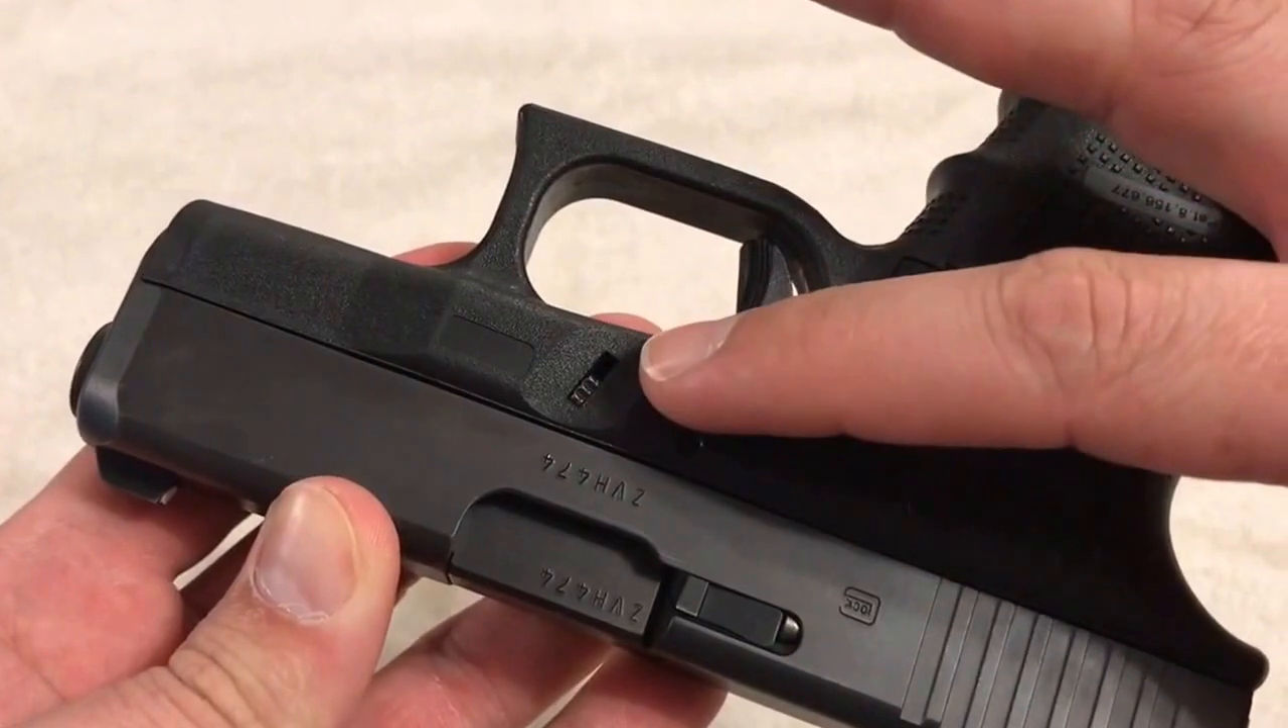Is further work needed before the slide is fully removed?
Yes.